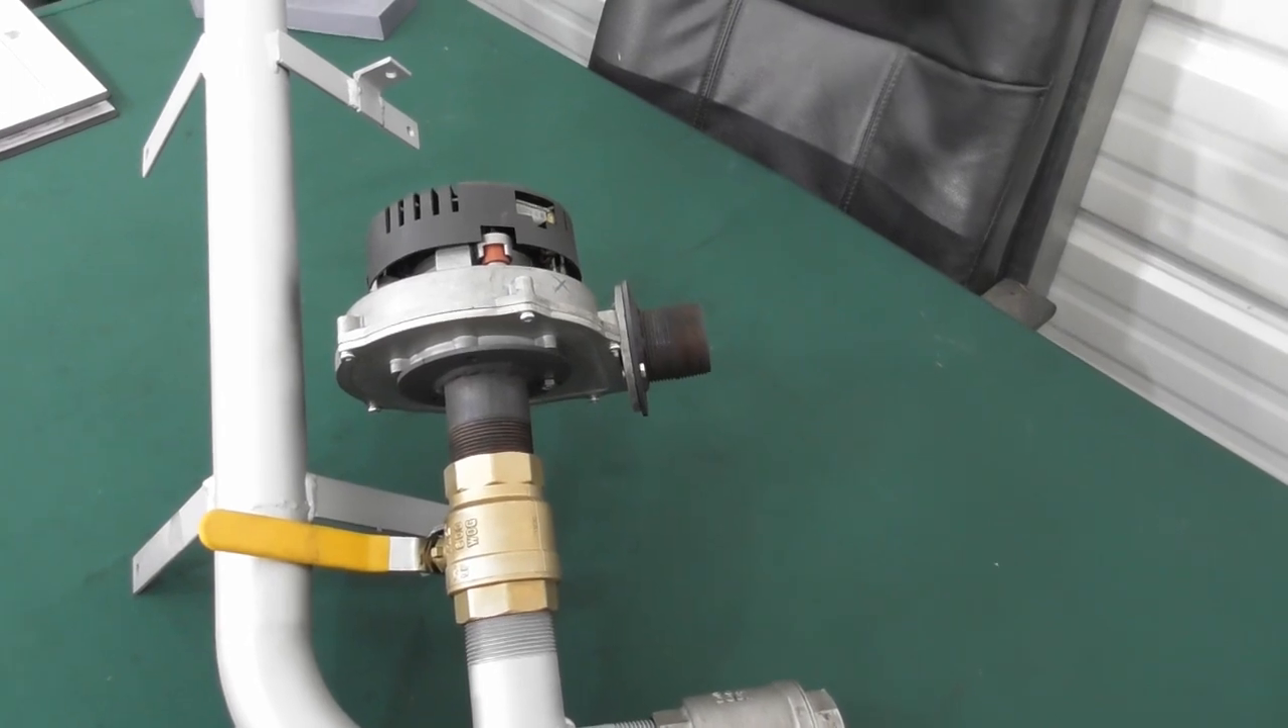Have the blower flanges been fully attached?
Yes.